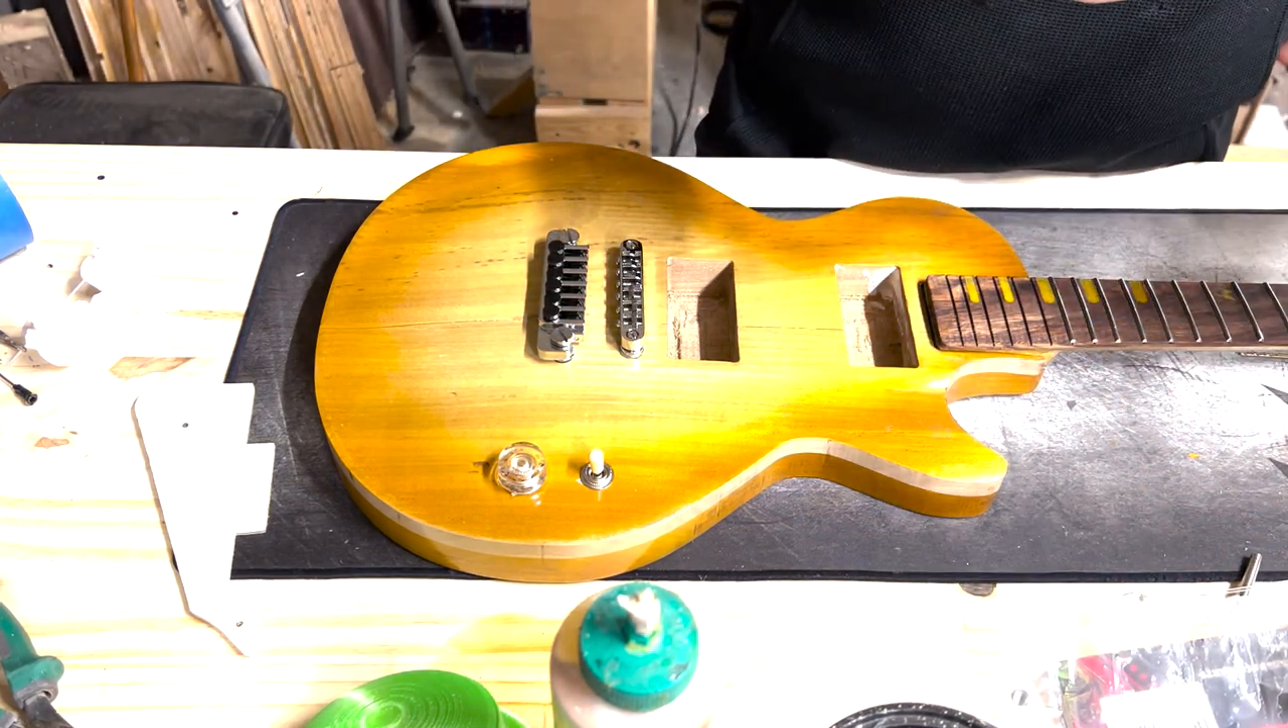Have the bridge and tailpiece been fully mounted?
Yes.